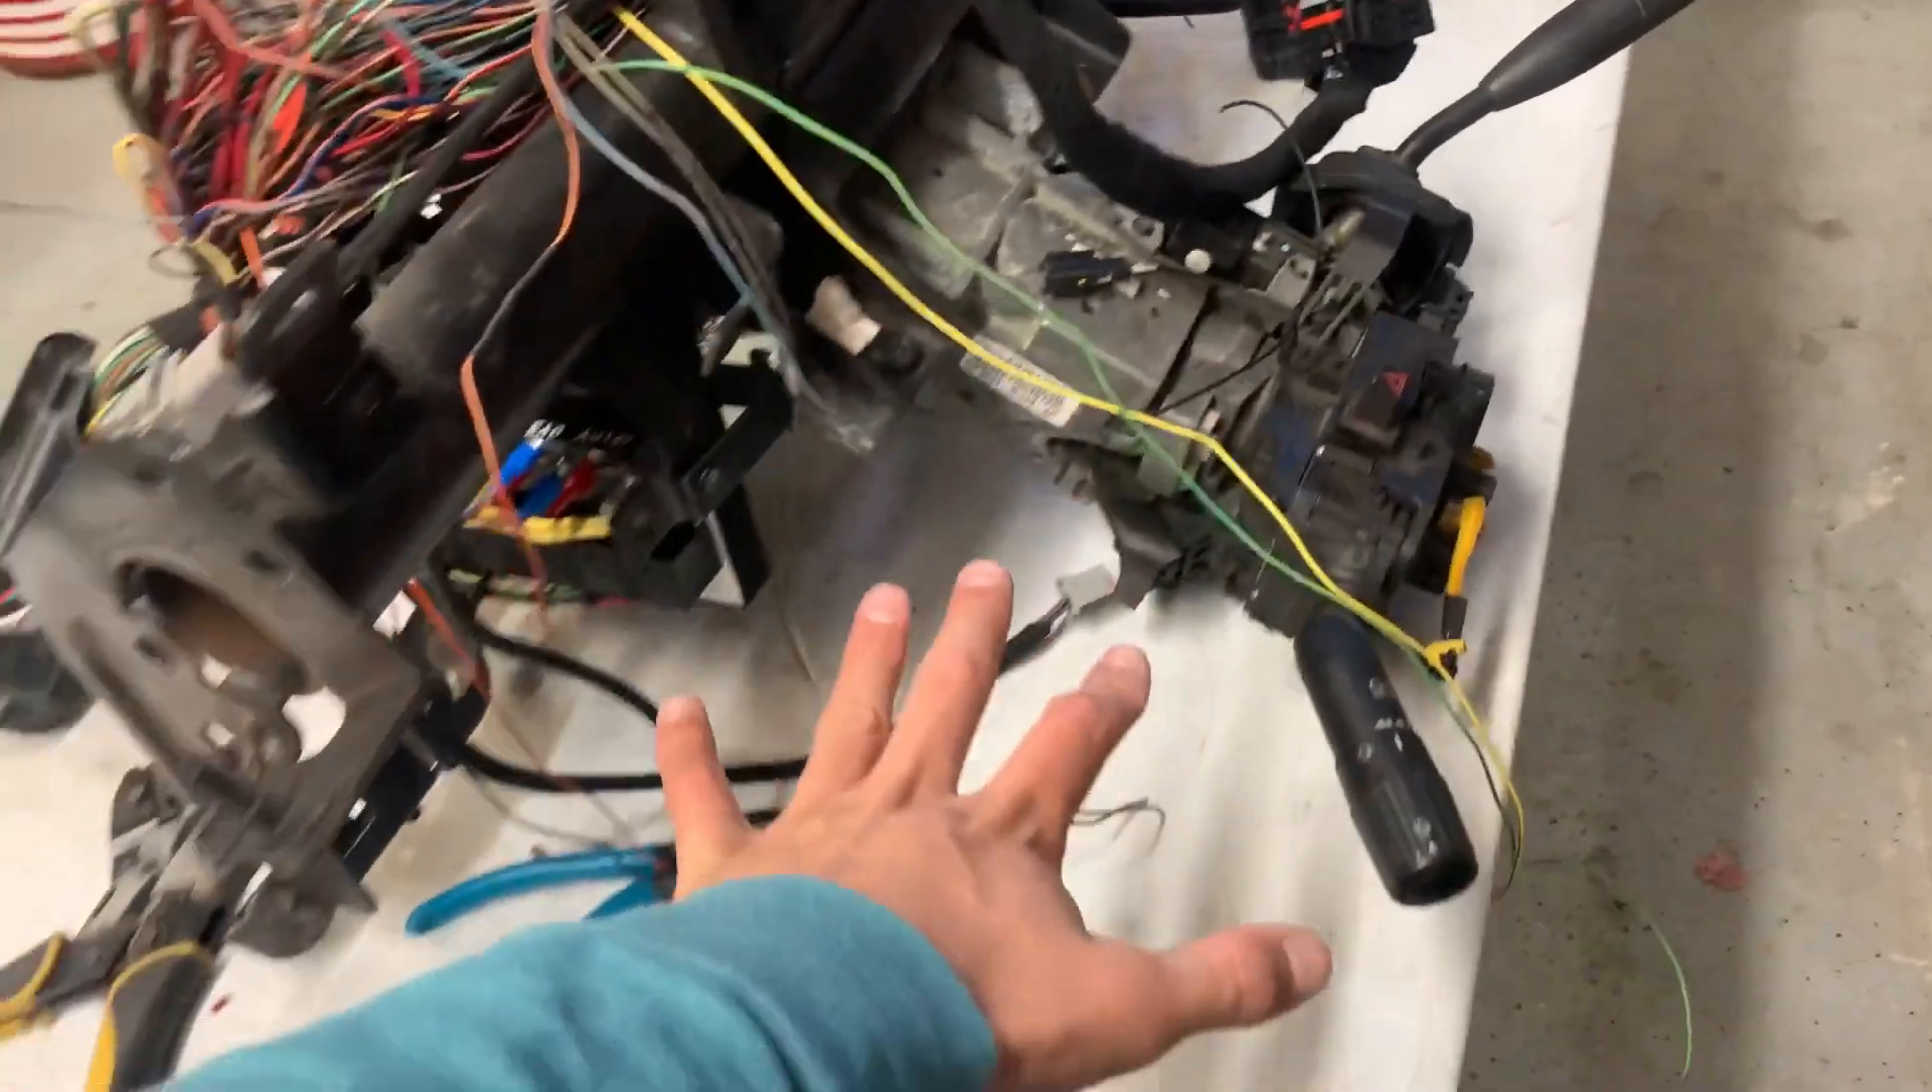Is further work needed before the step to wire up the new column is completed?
Yes.